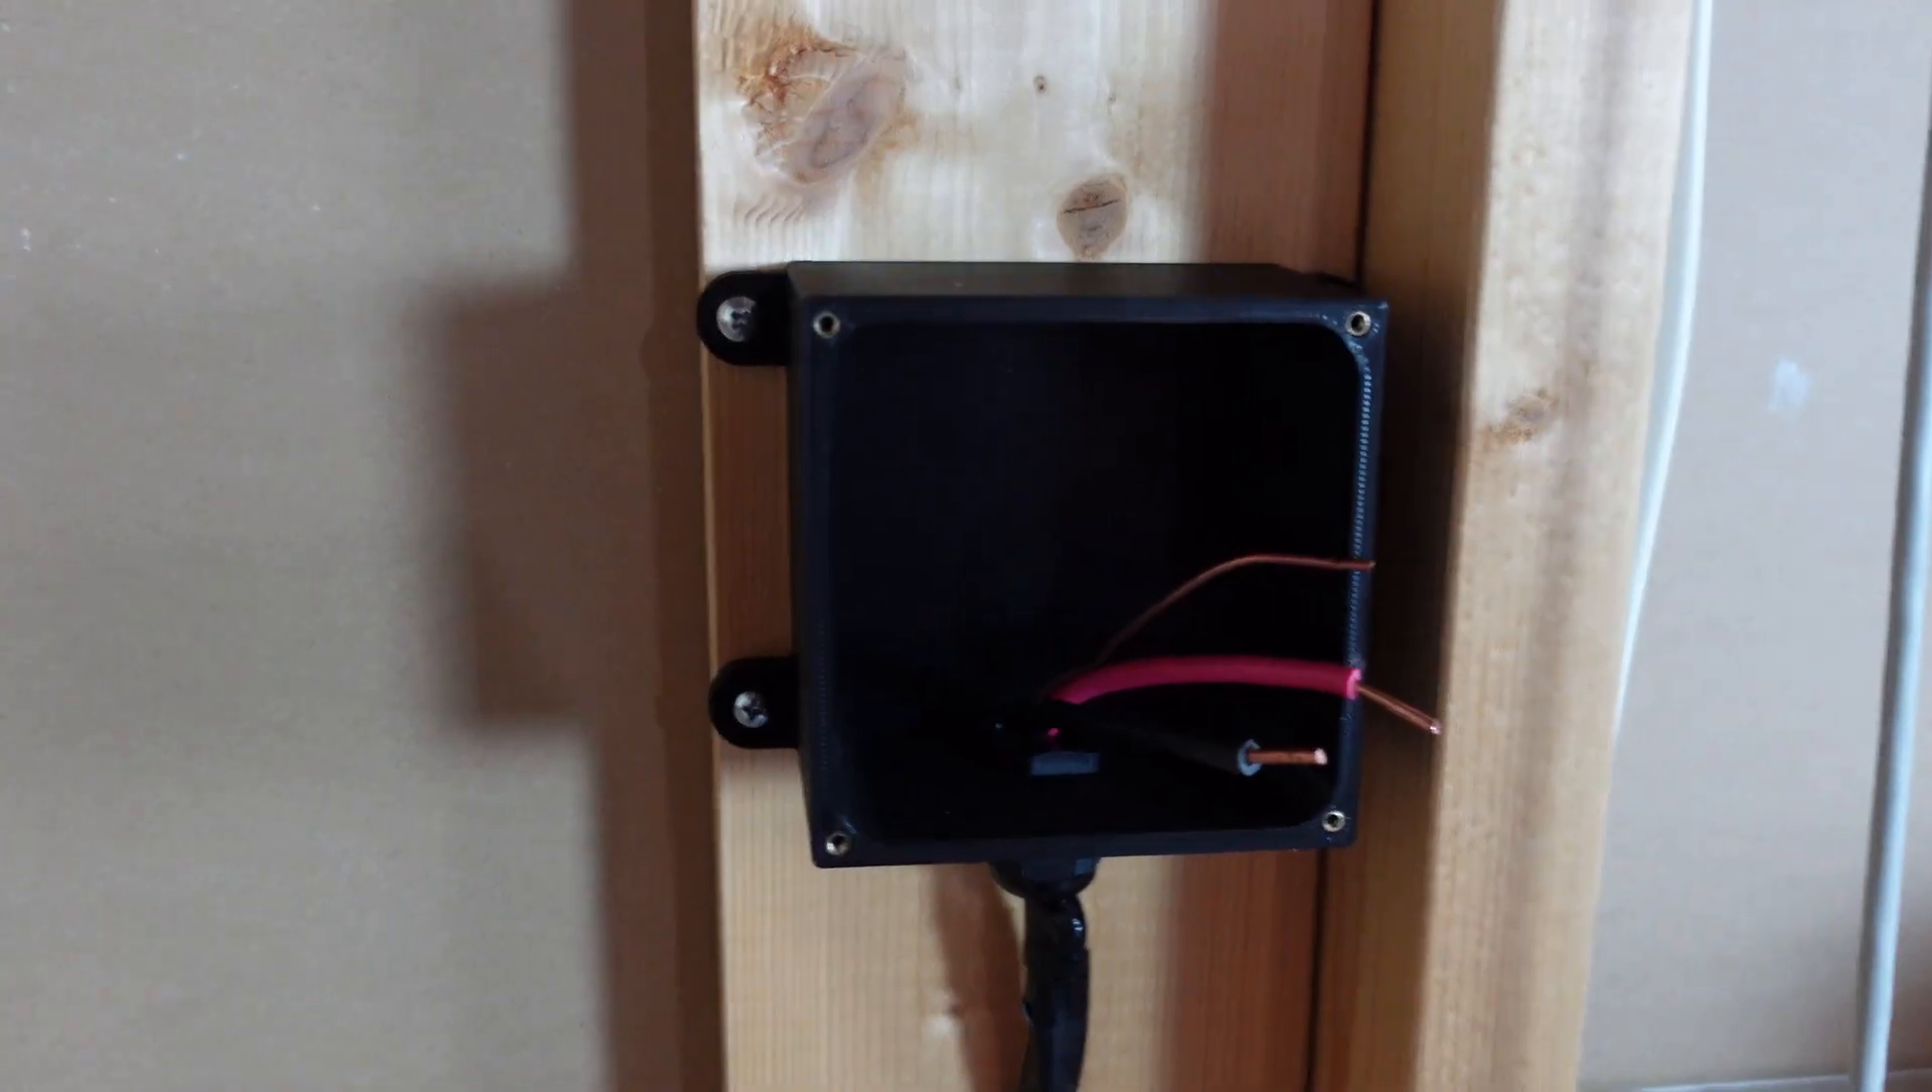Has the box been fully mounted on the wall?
Yes.